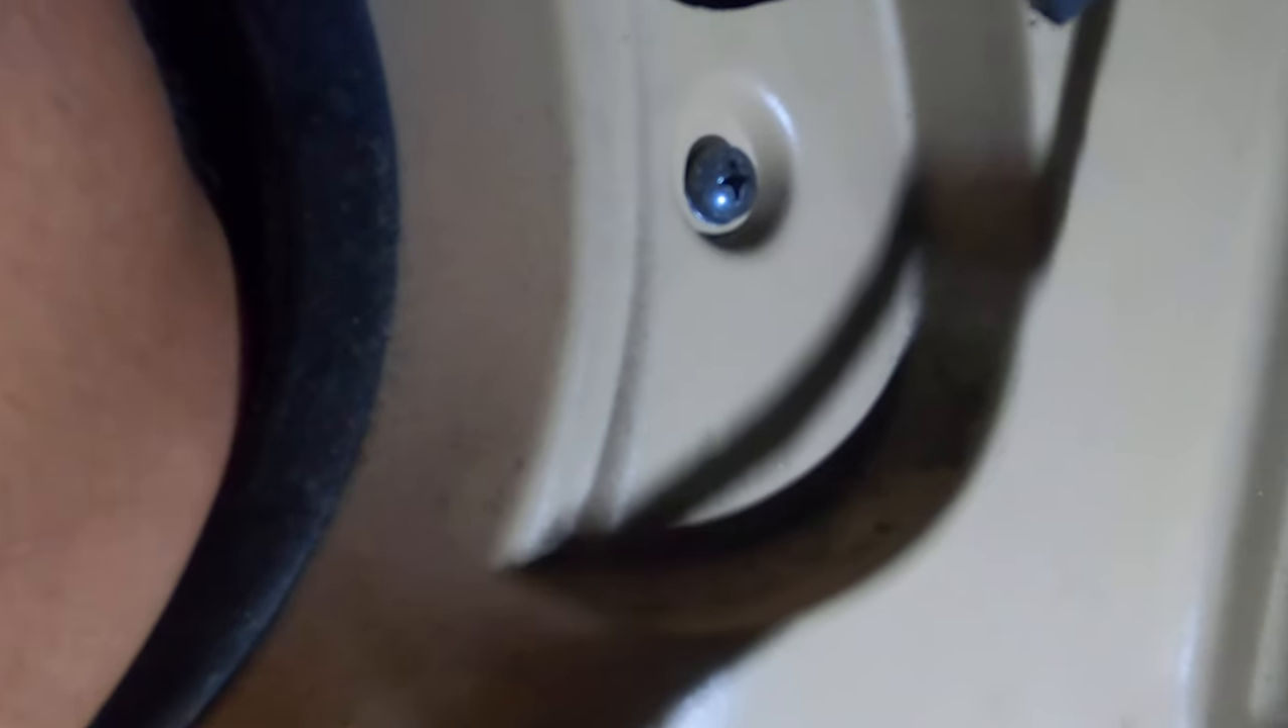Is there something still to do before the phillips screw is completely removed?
Yes.